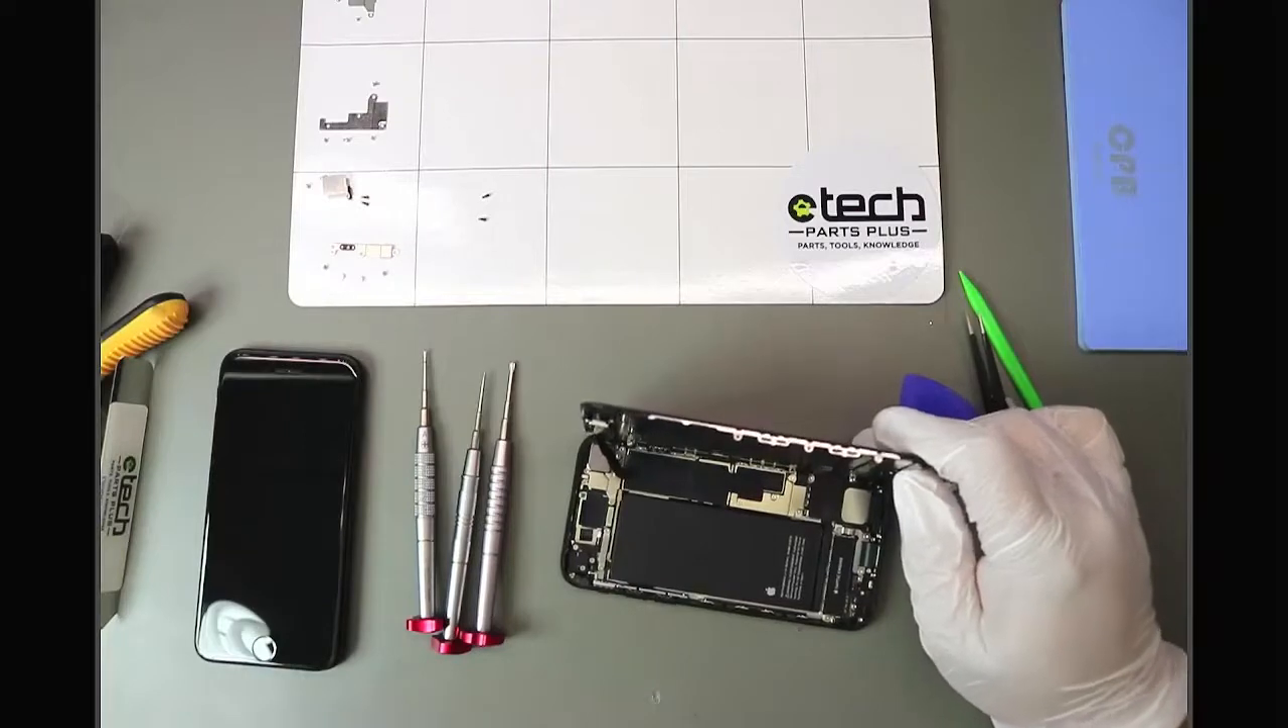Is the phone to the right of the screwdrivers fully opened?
Yes.